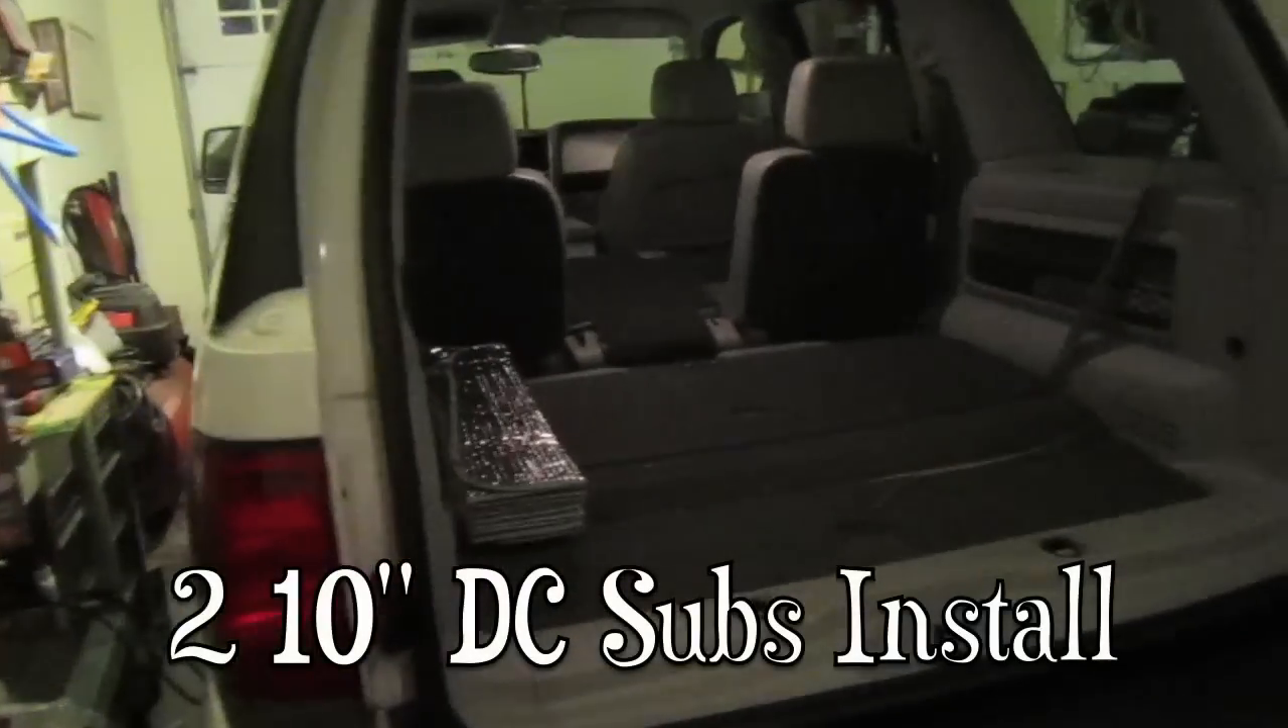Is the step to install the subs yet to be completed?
Yes.